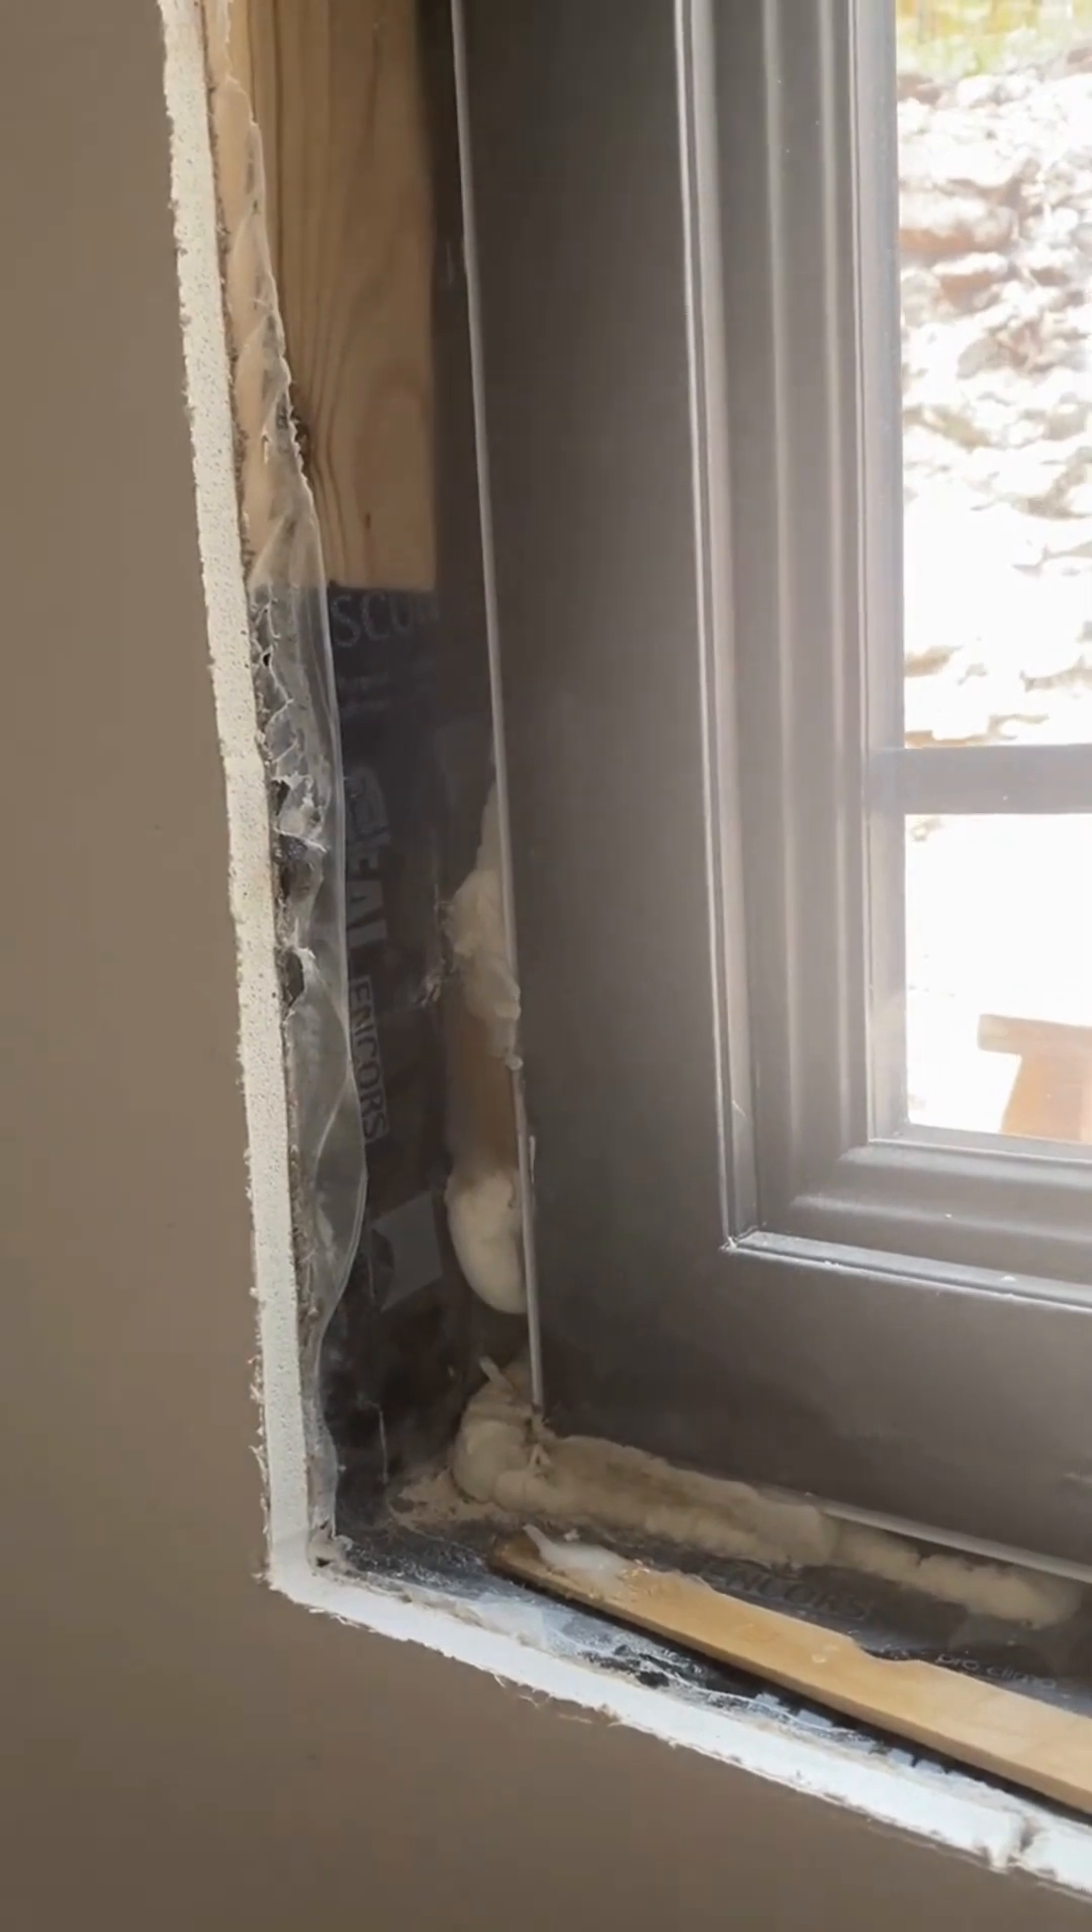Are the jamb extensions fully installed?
No.